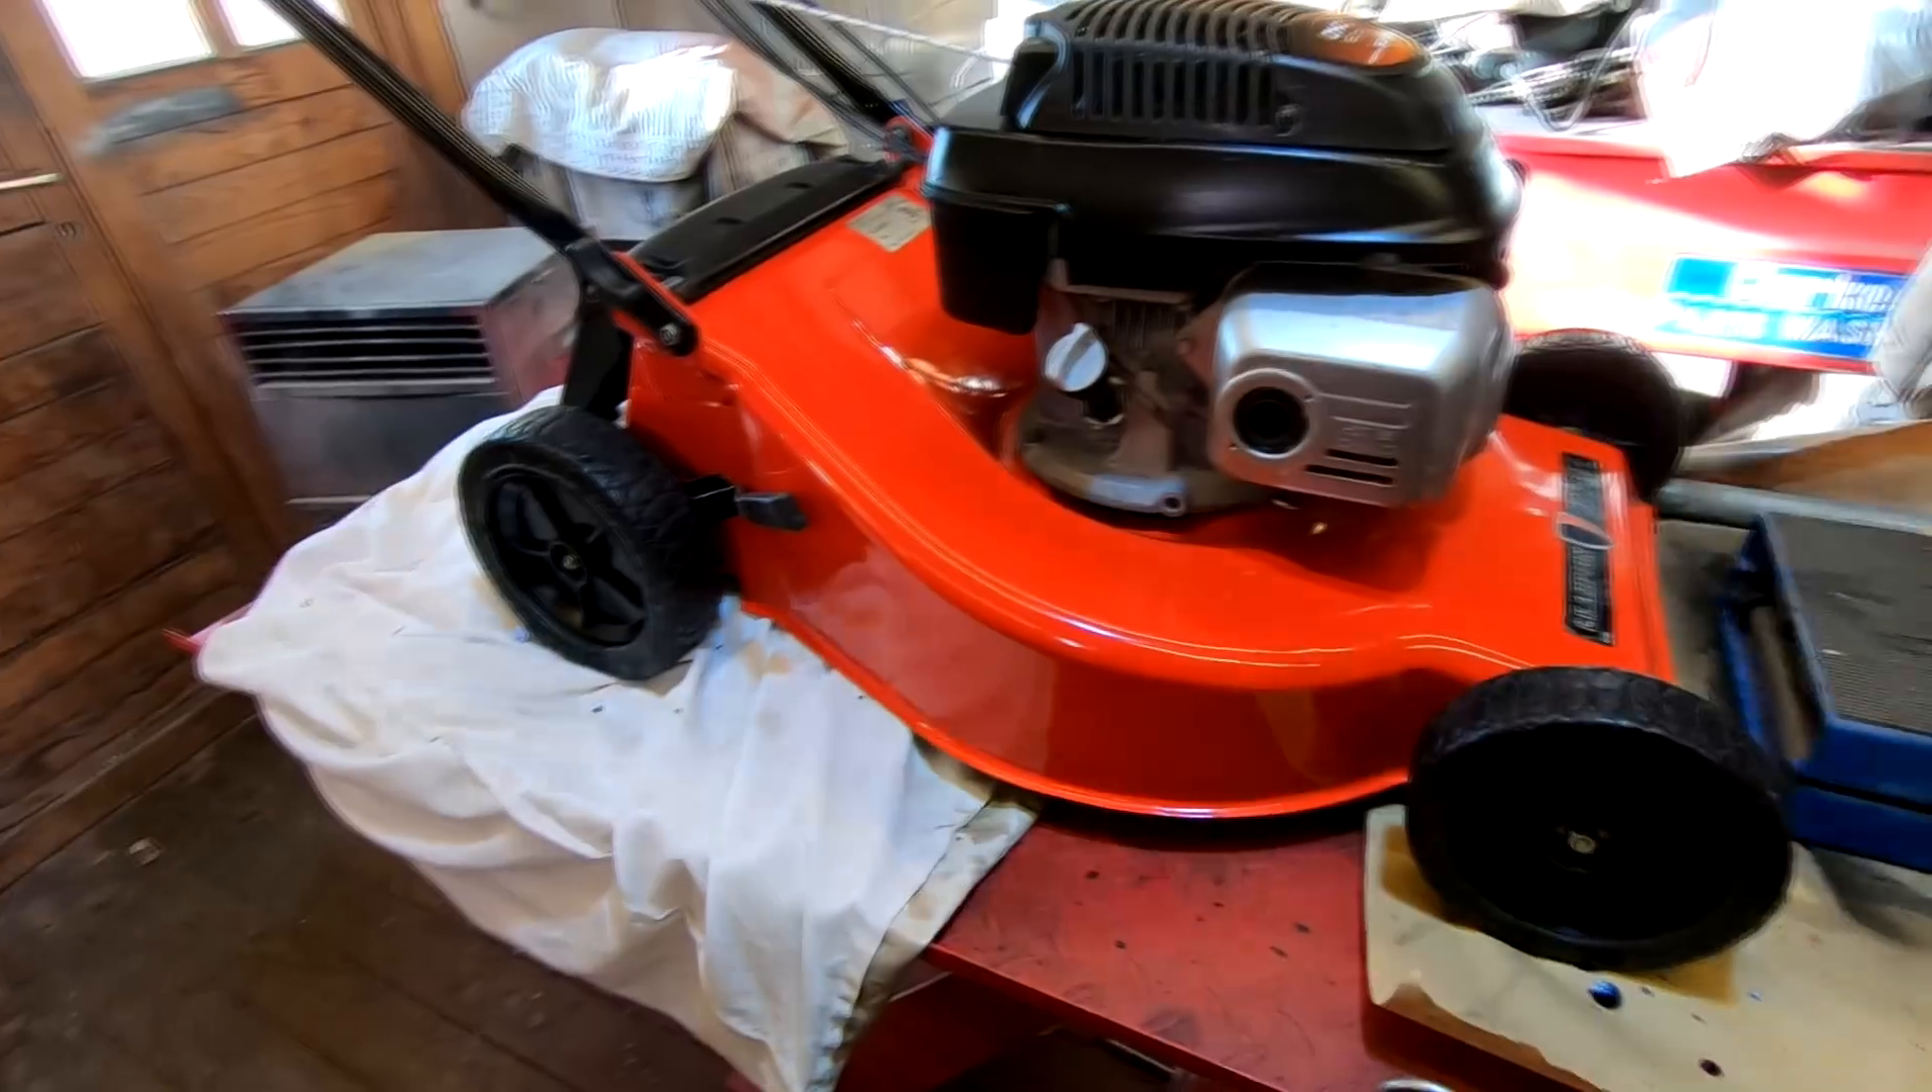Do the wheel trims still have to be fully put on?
Yes.